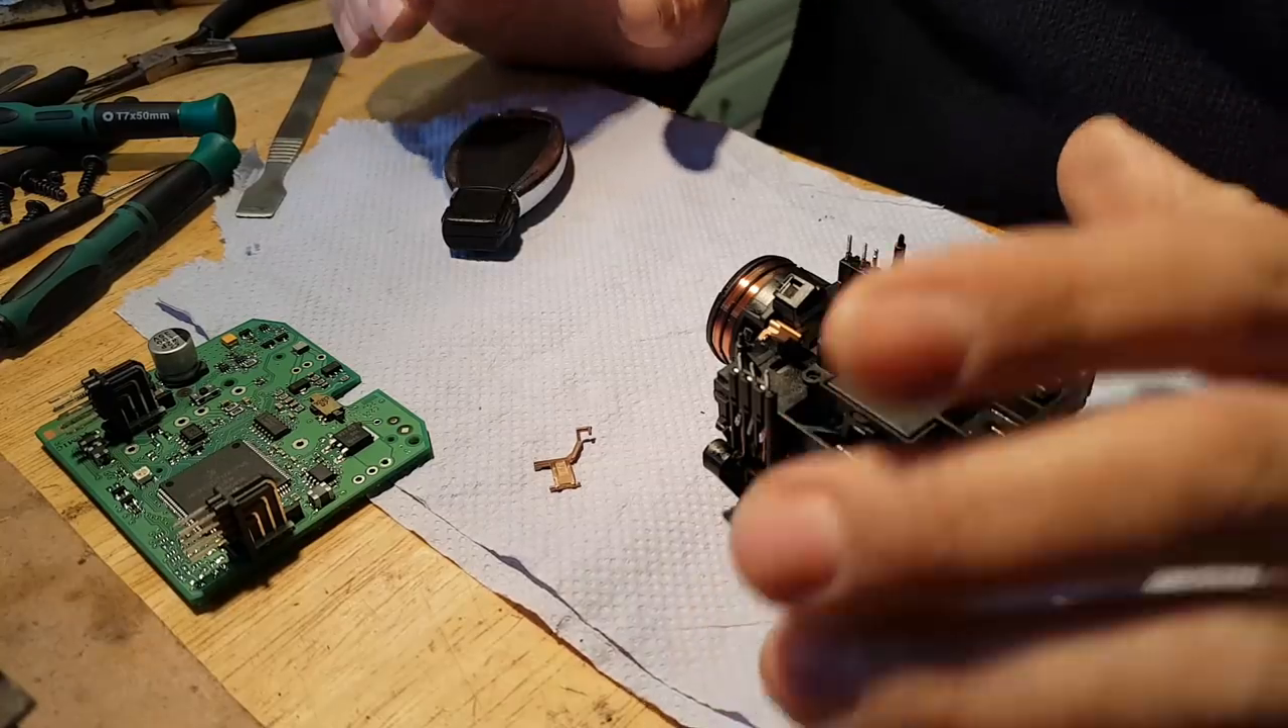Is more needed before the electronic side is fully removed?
No.